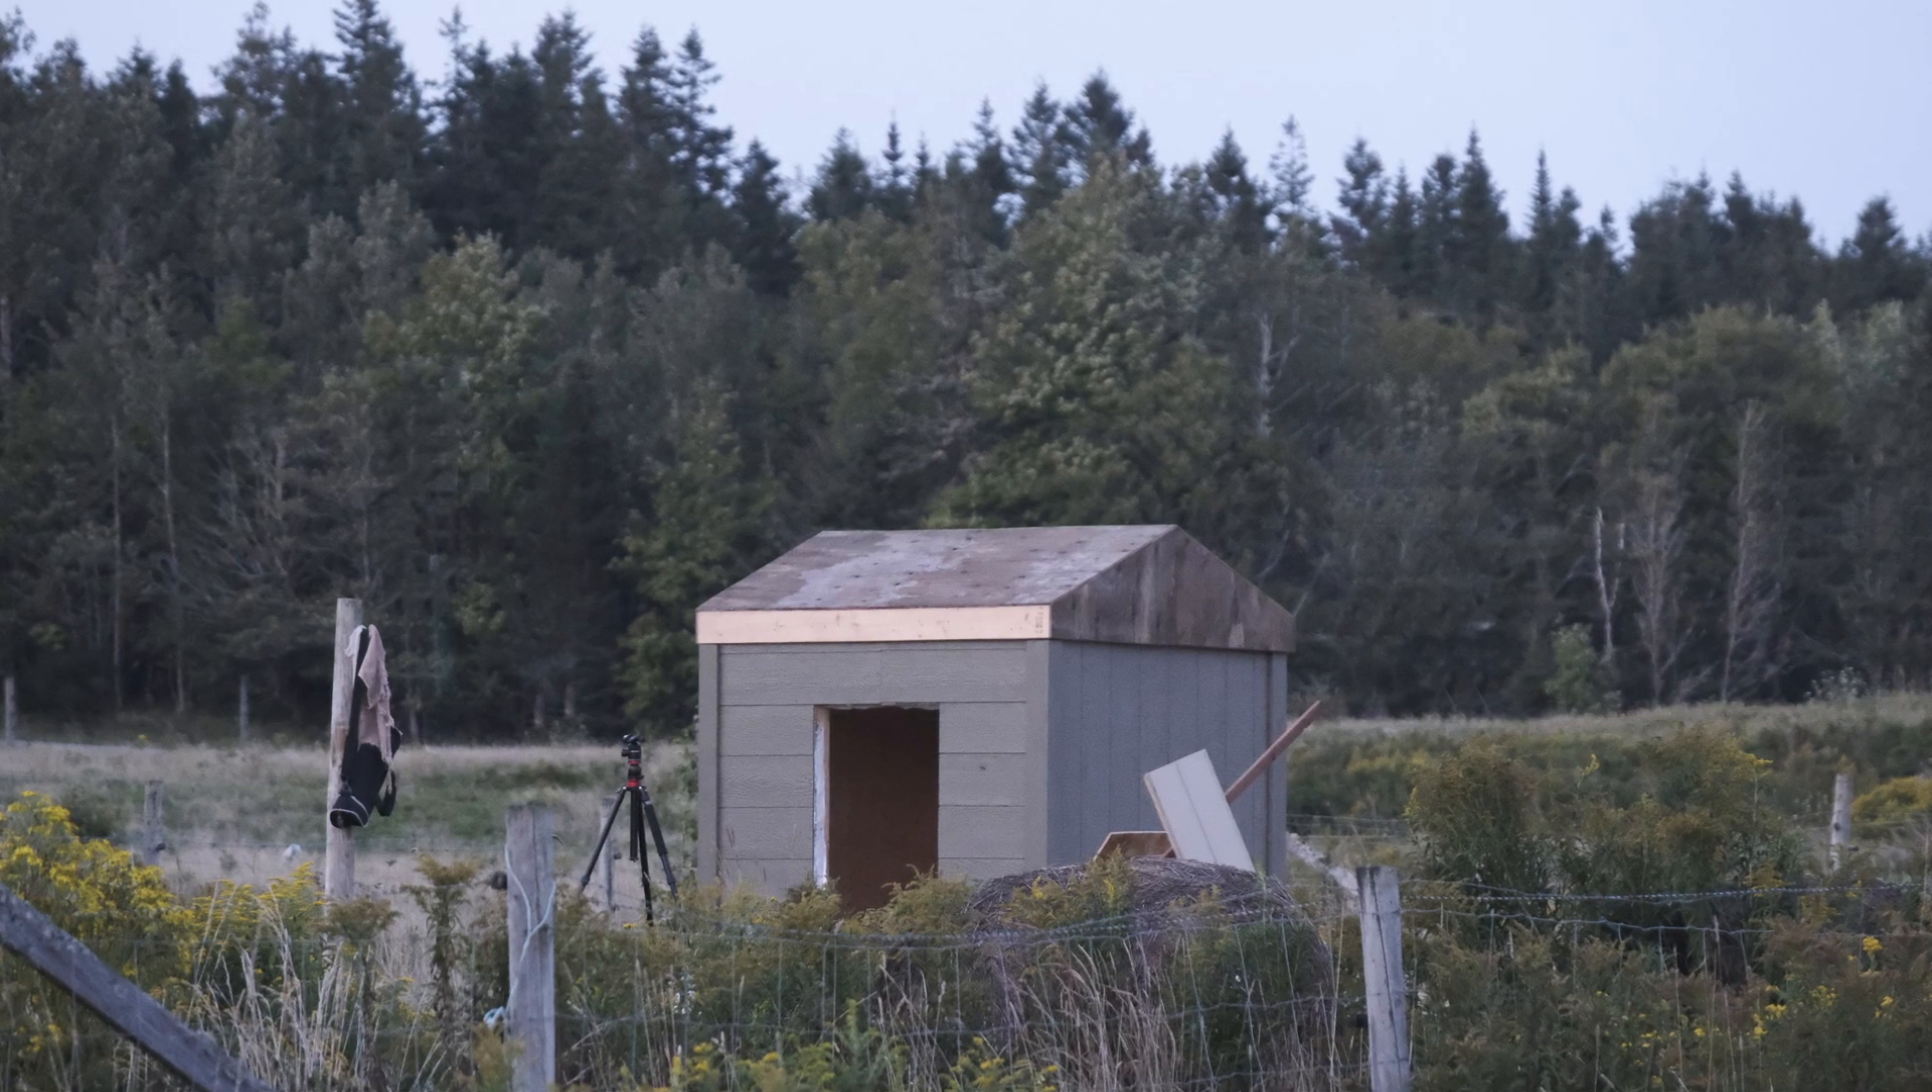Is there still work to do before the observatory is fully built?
Yes.